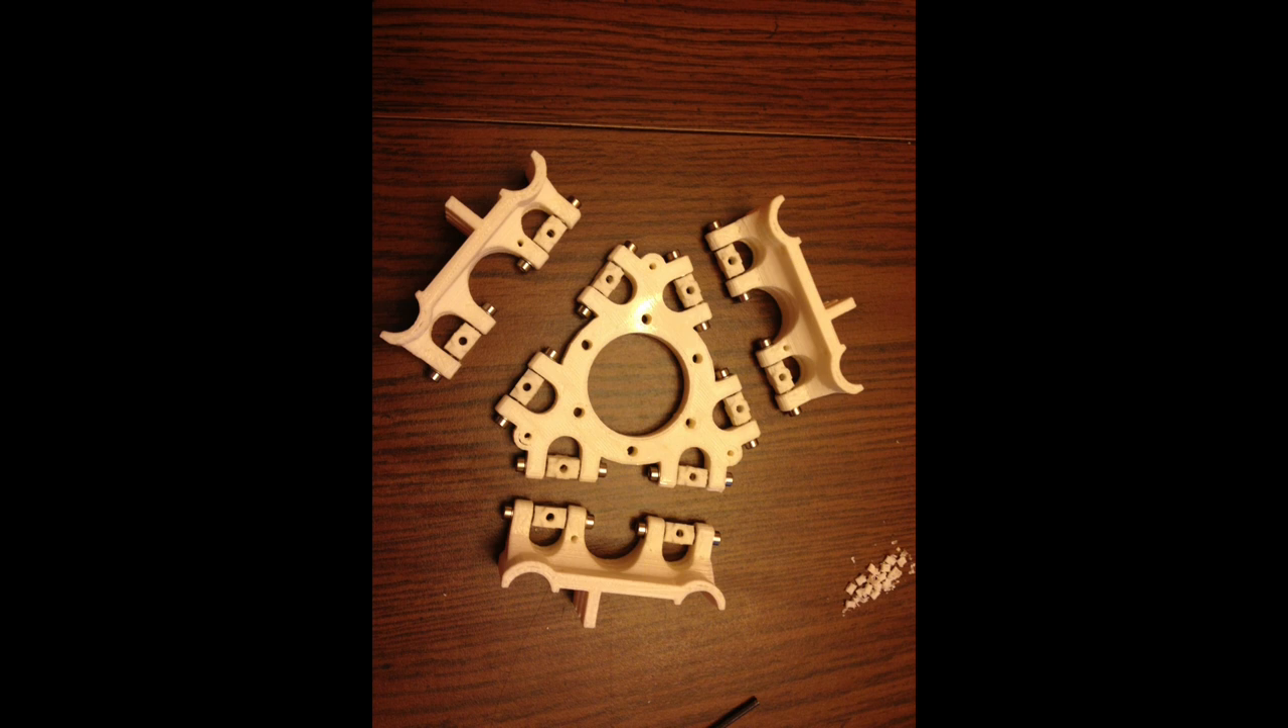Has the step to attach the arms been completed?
No.